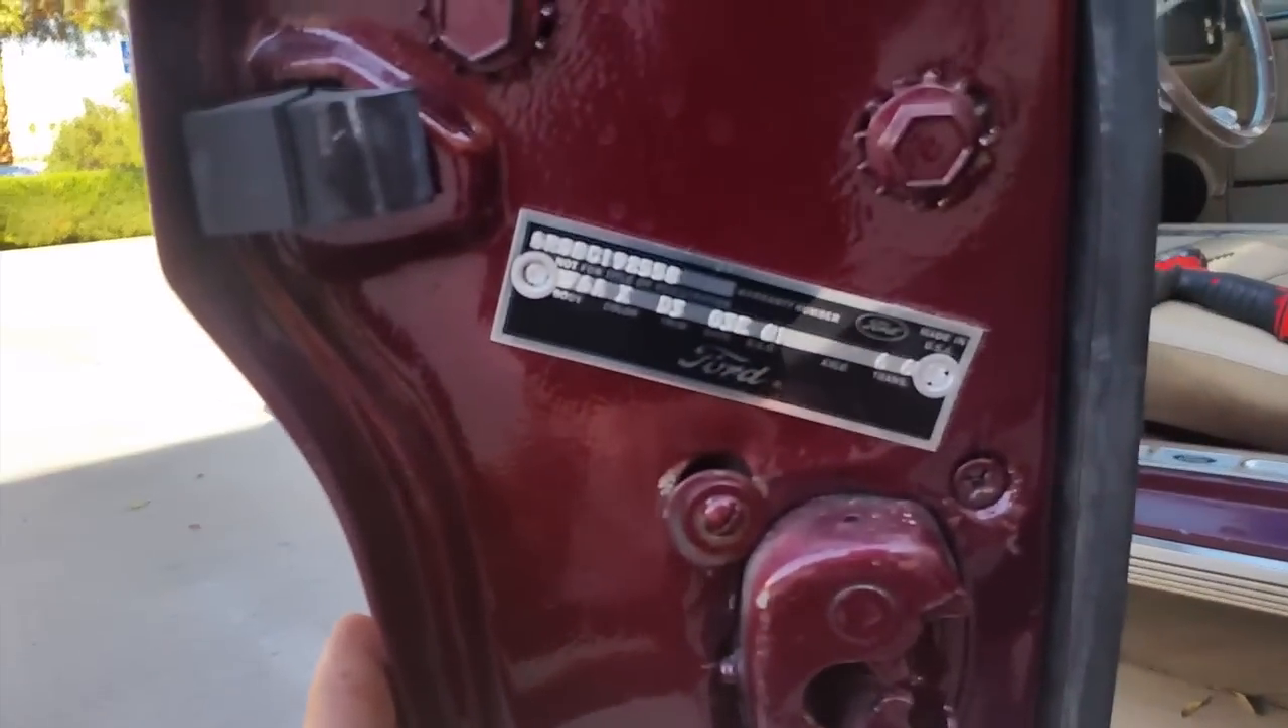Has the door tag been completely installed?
Yes.